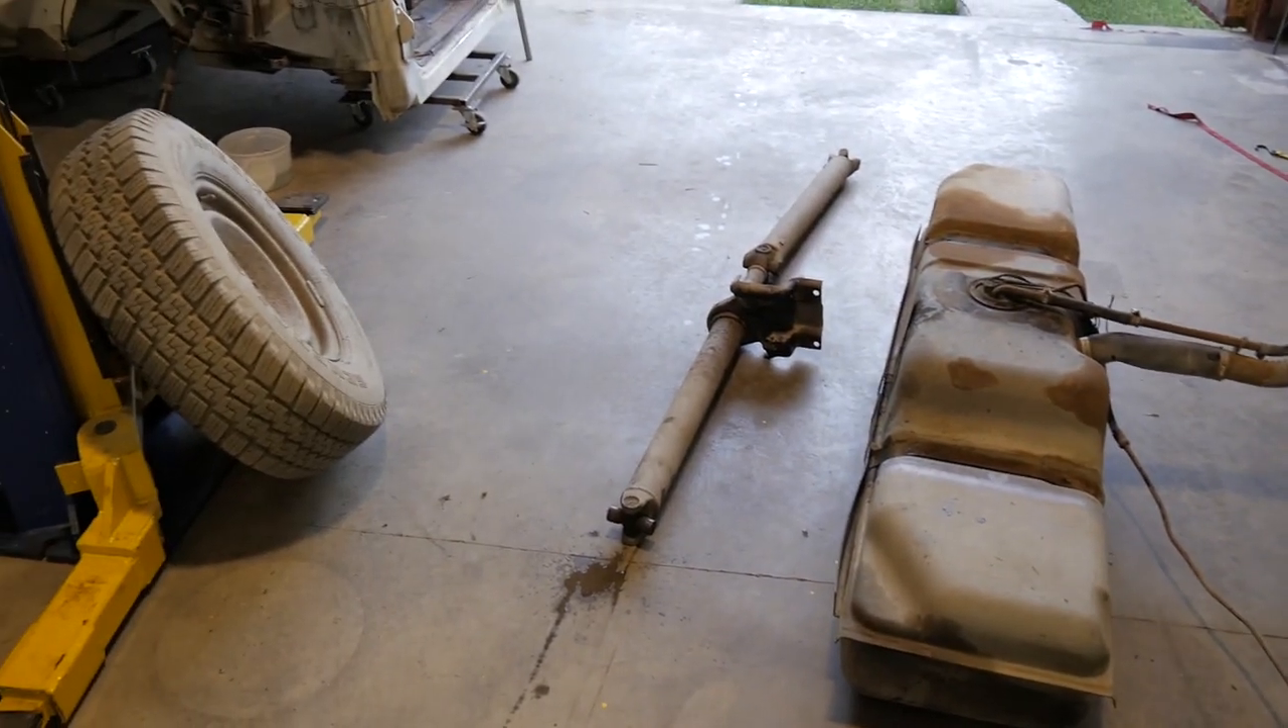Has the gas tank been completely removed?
Yes.